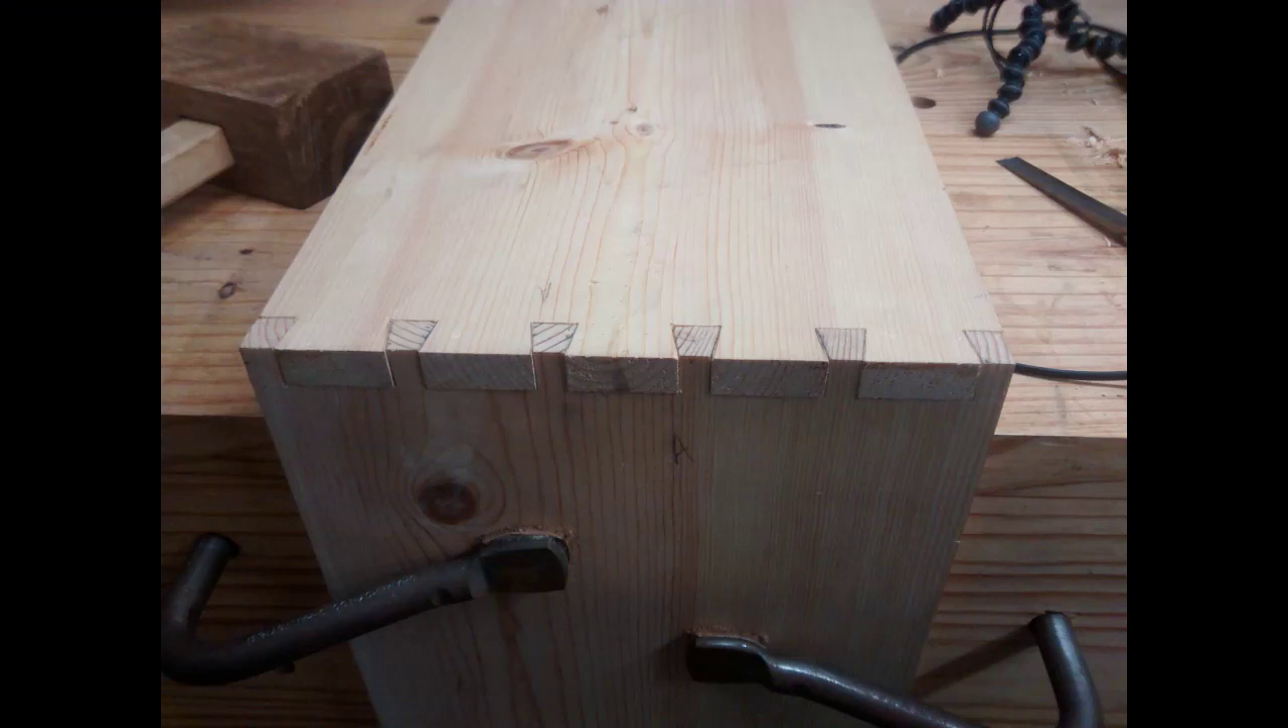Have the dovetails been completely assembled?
Yes.